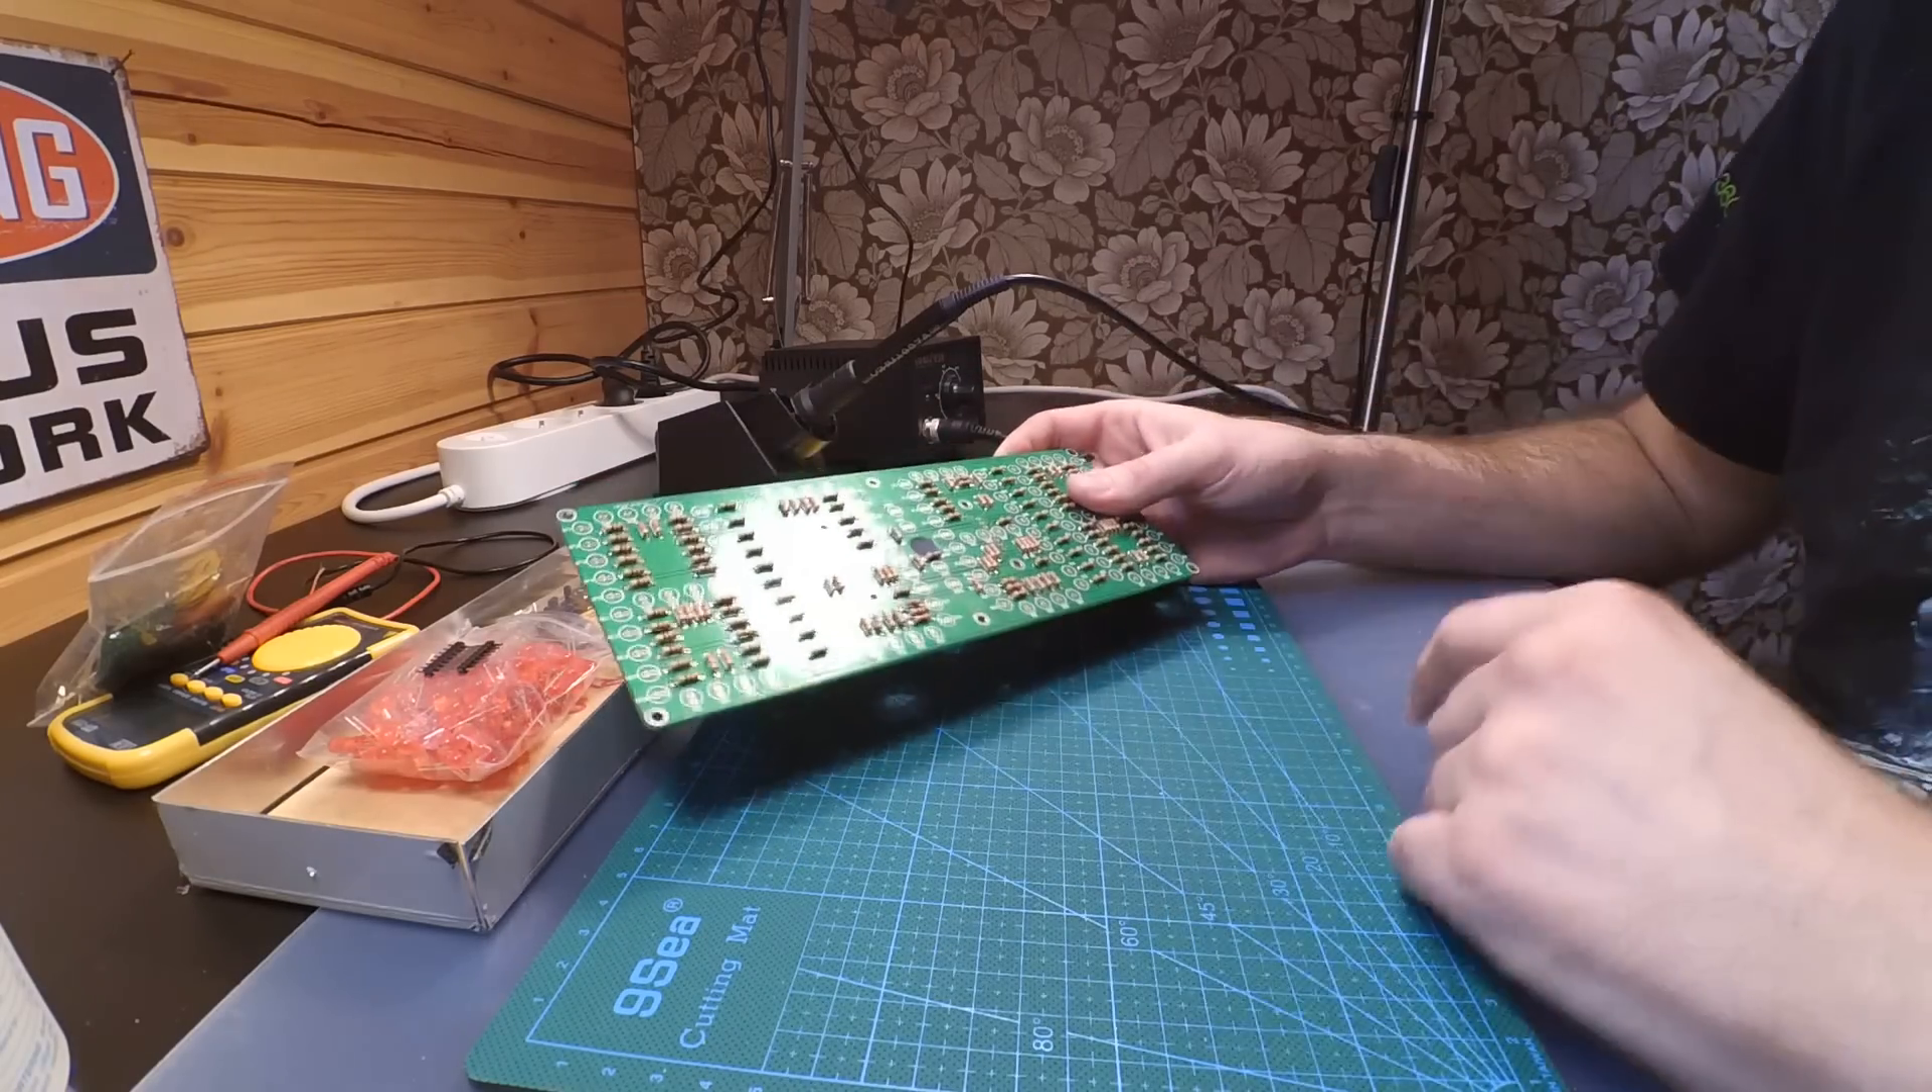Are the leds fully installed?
No.